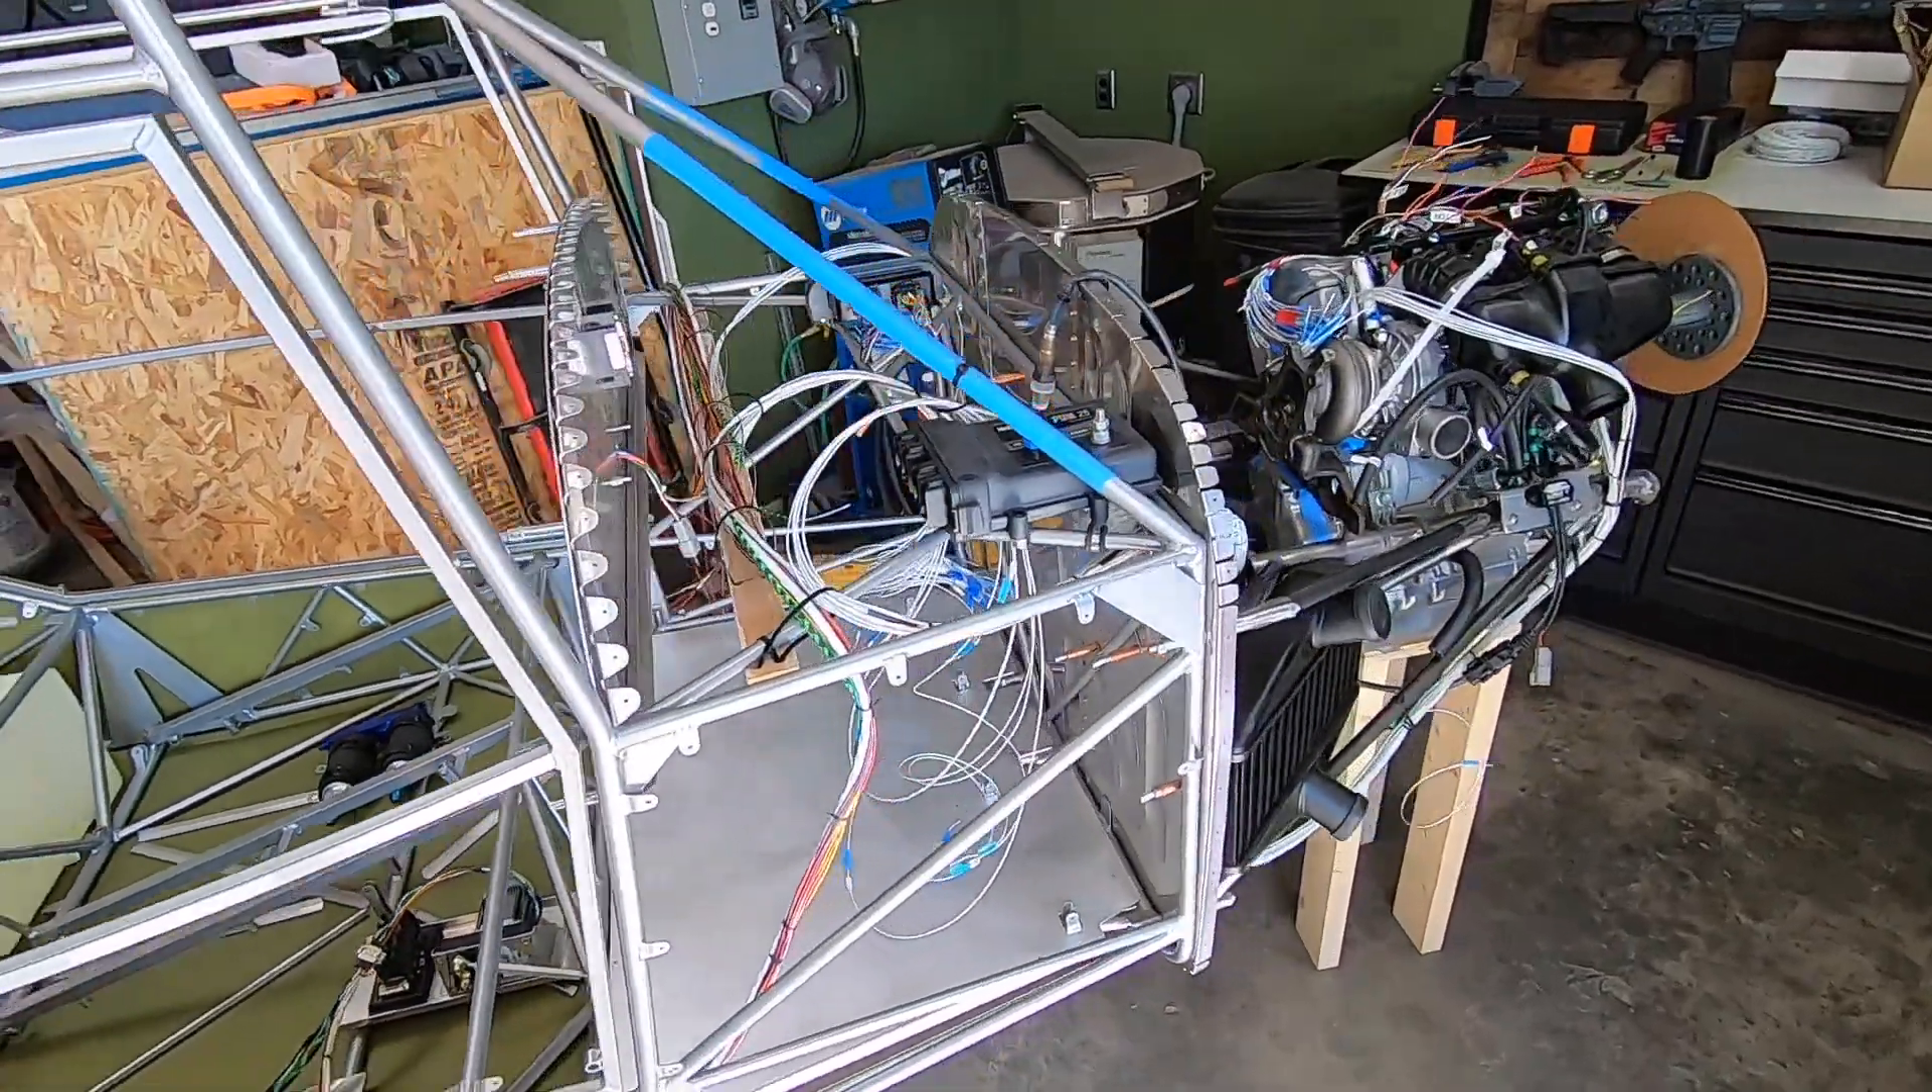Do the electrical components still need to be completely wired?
Yes.